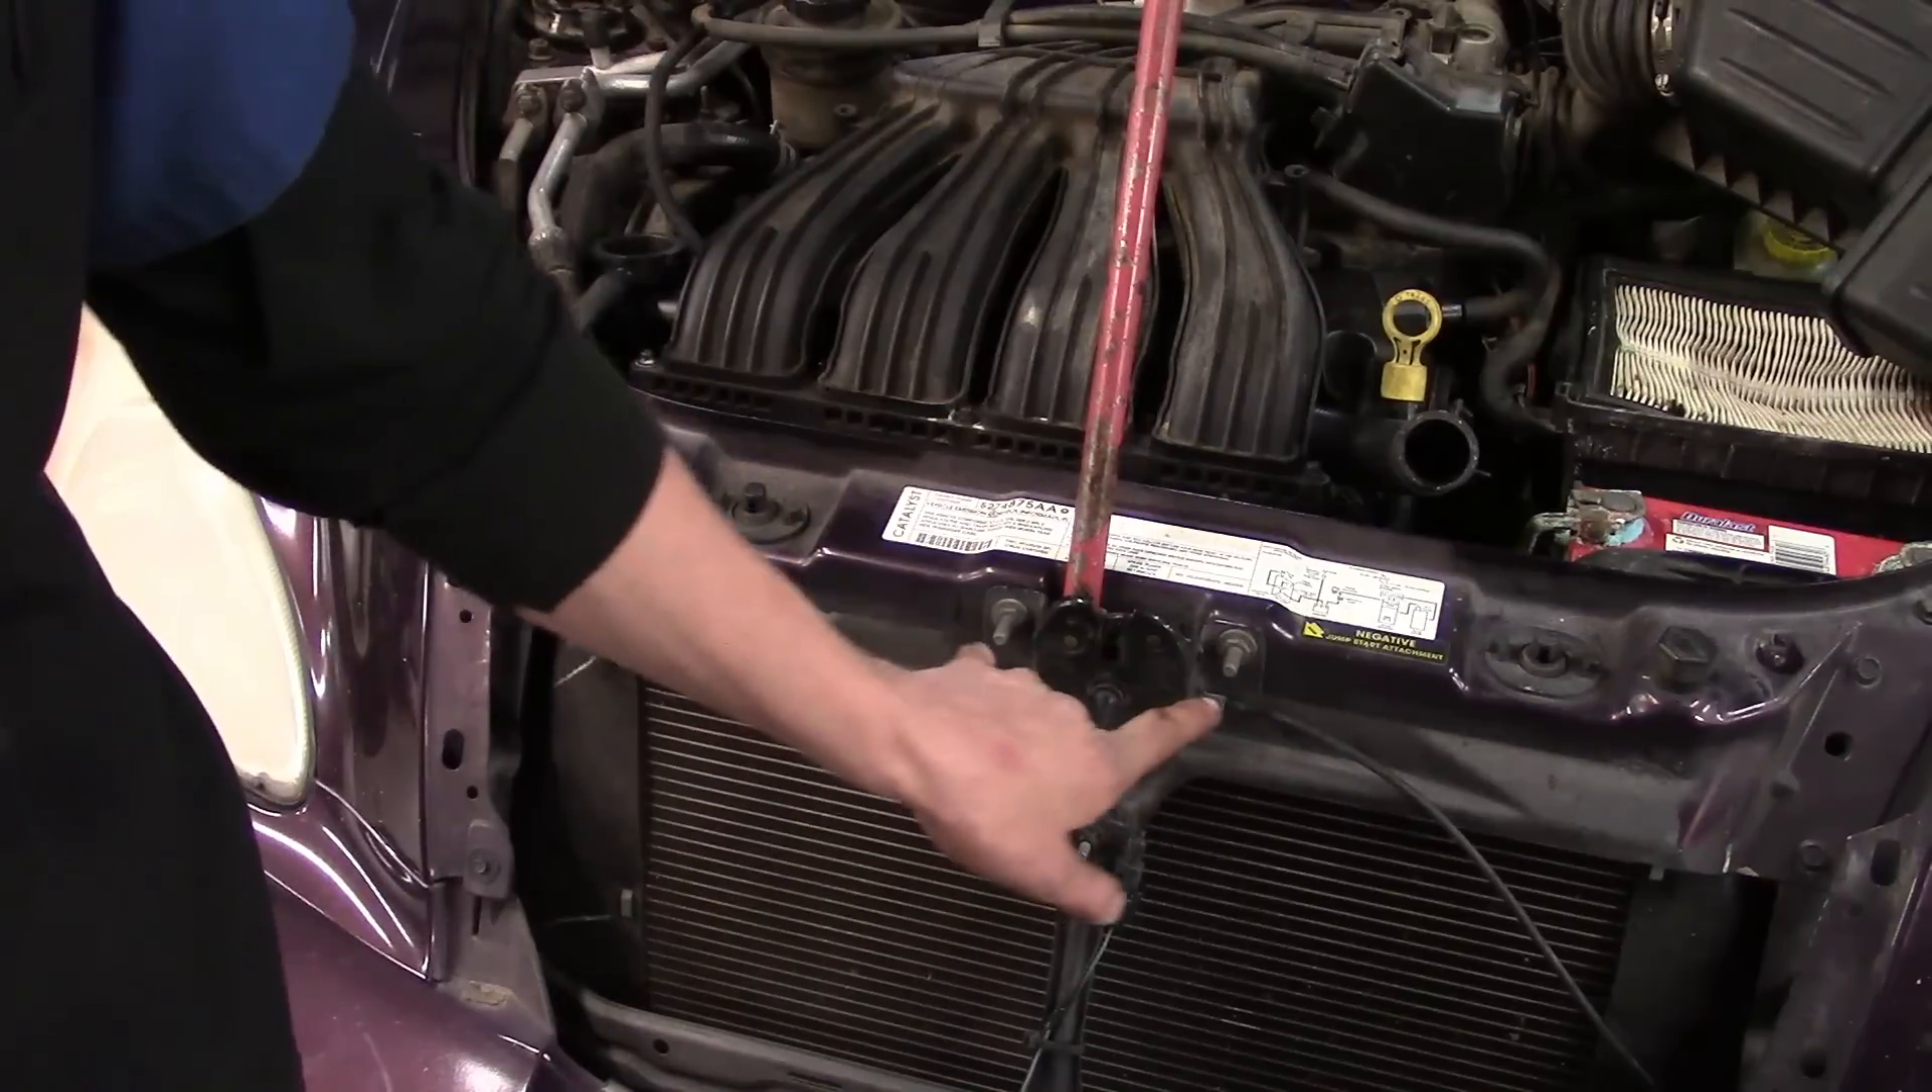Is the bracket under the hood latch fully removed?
No.